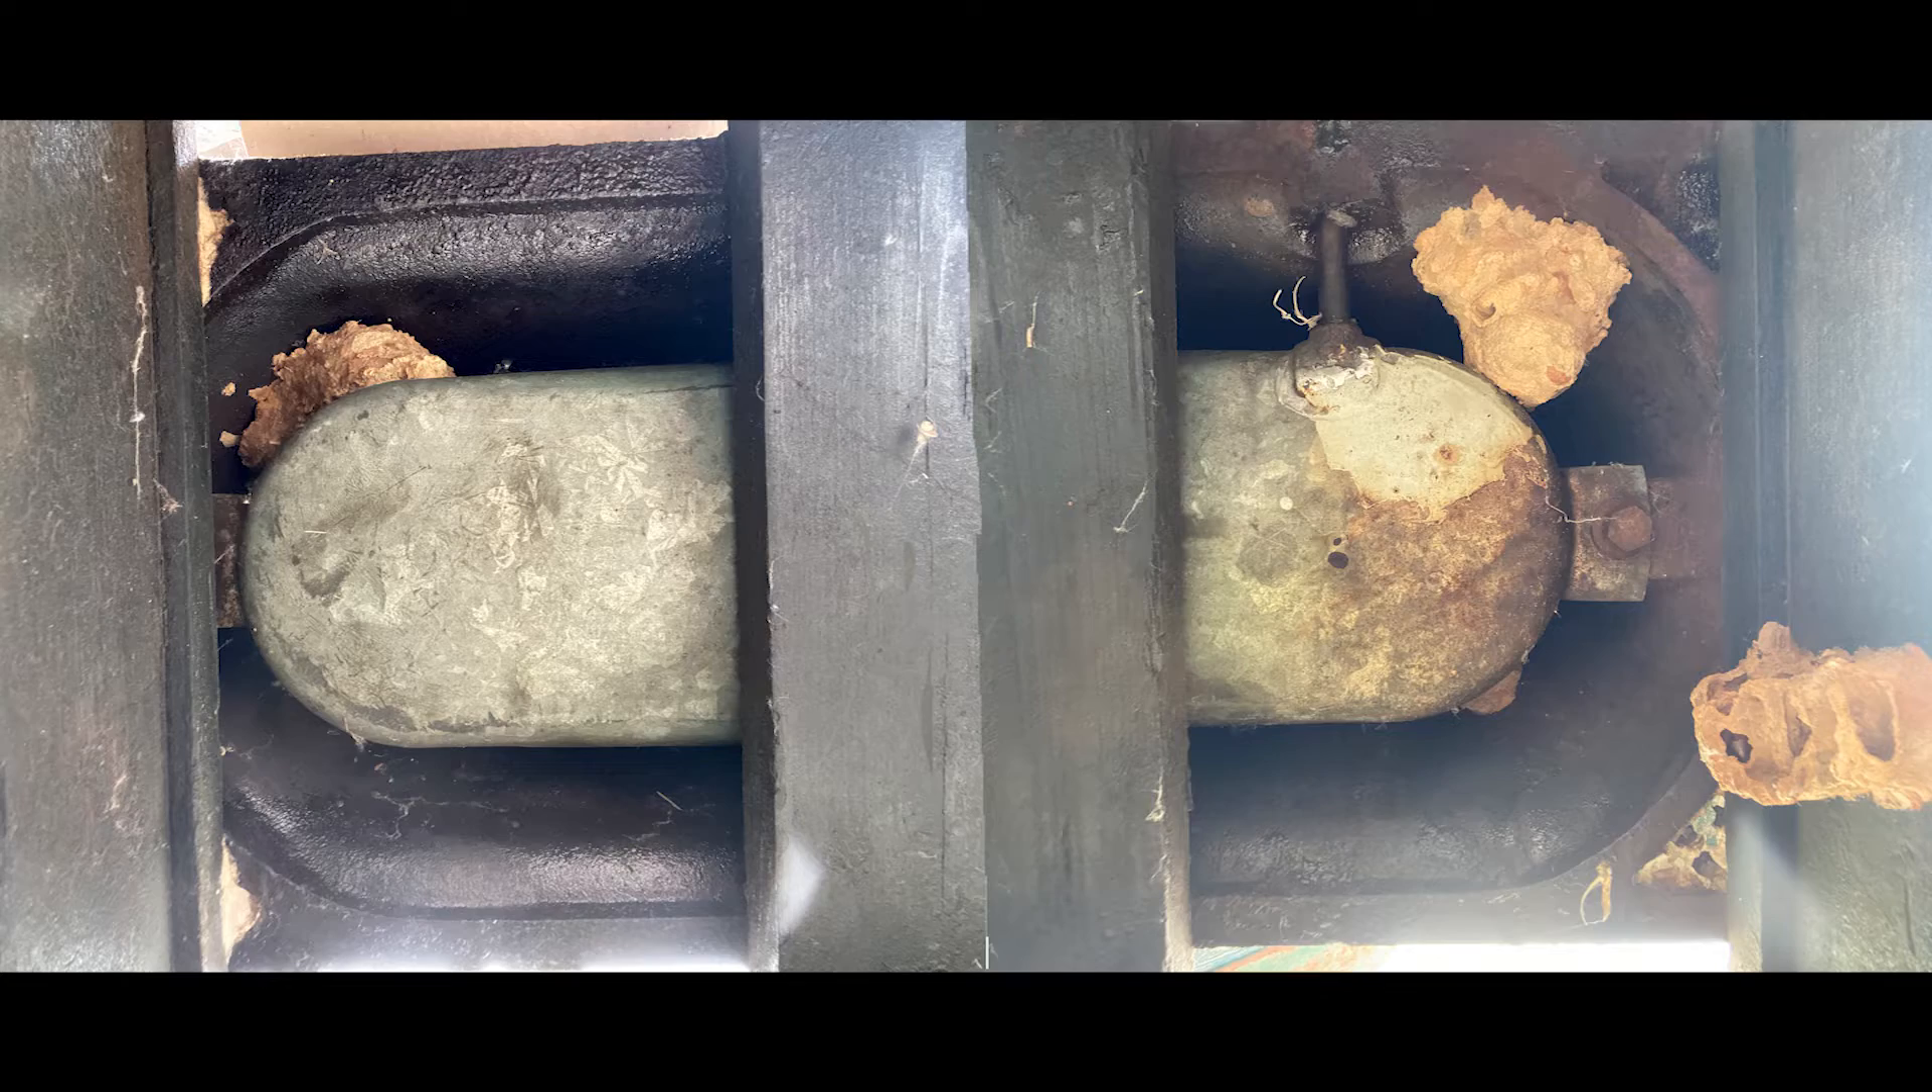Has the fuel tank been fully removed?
No.